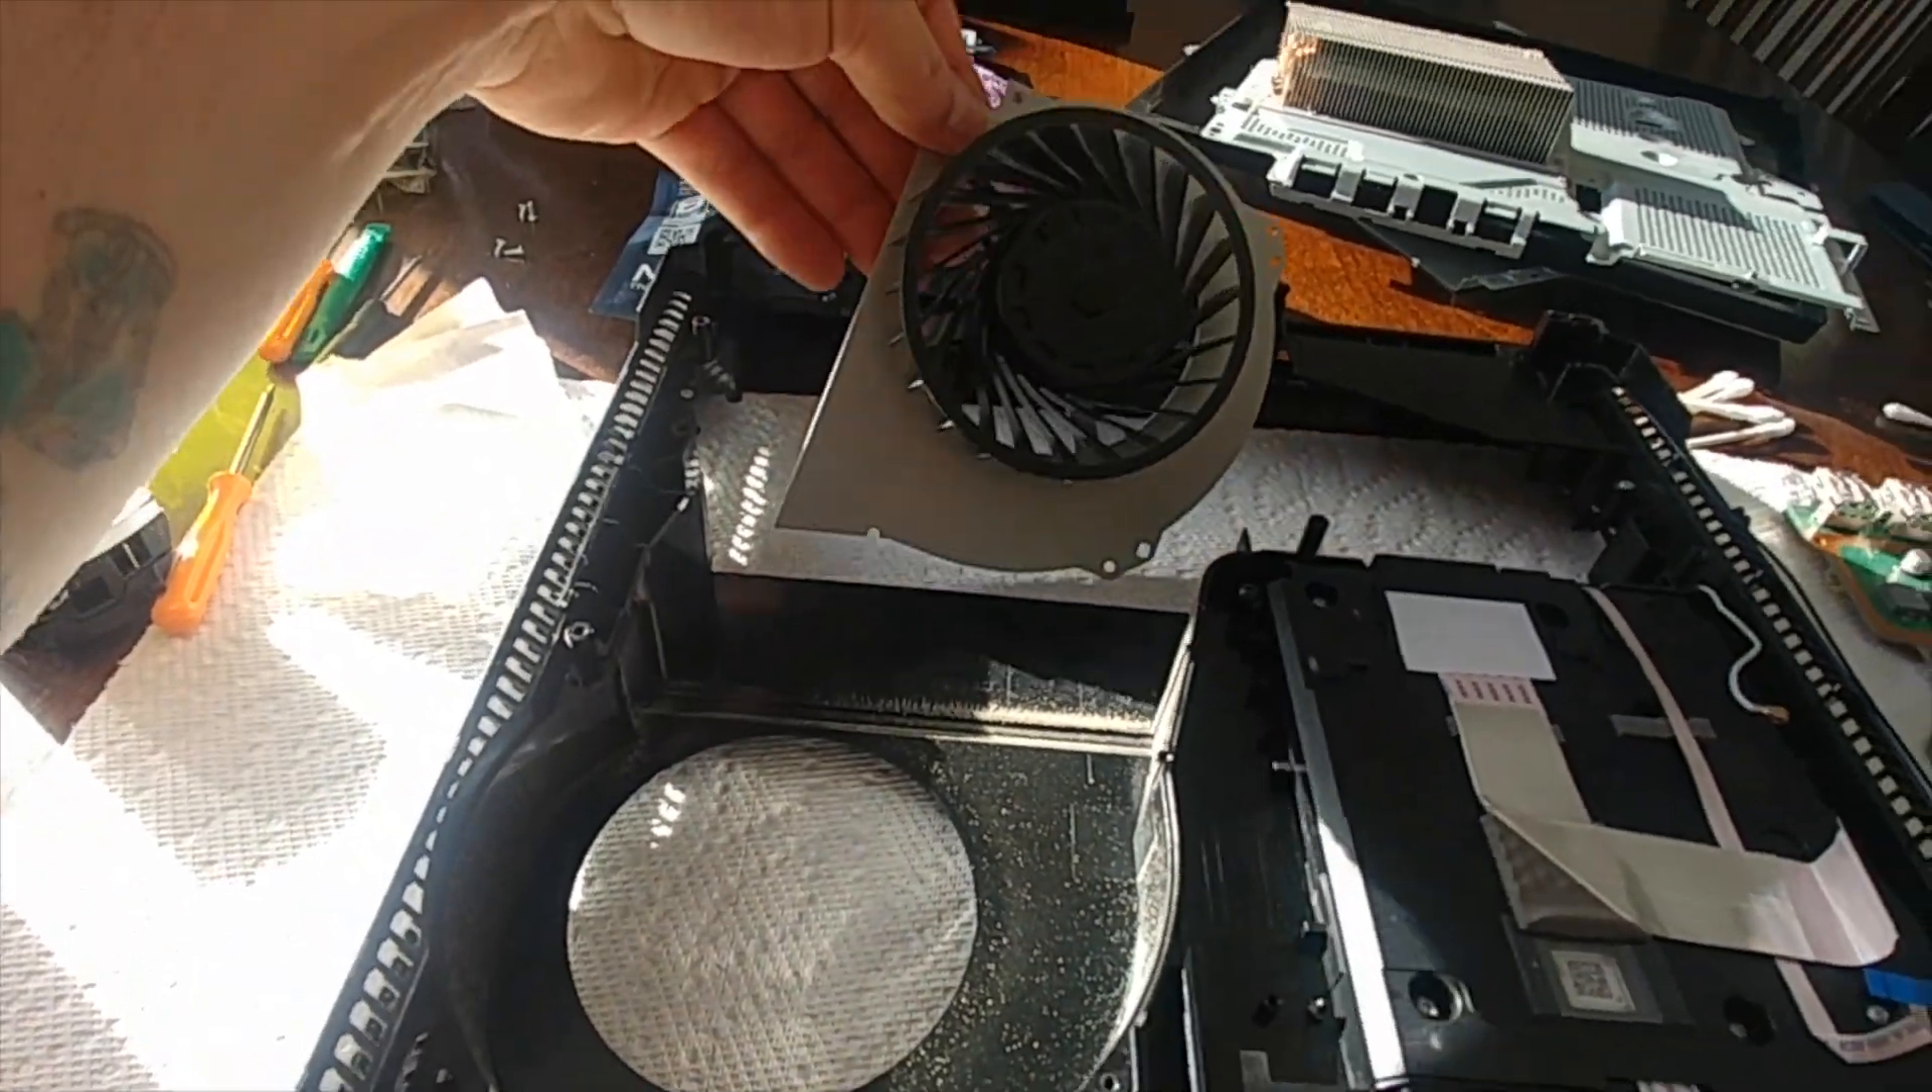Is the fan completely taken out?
Yes.